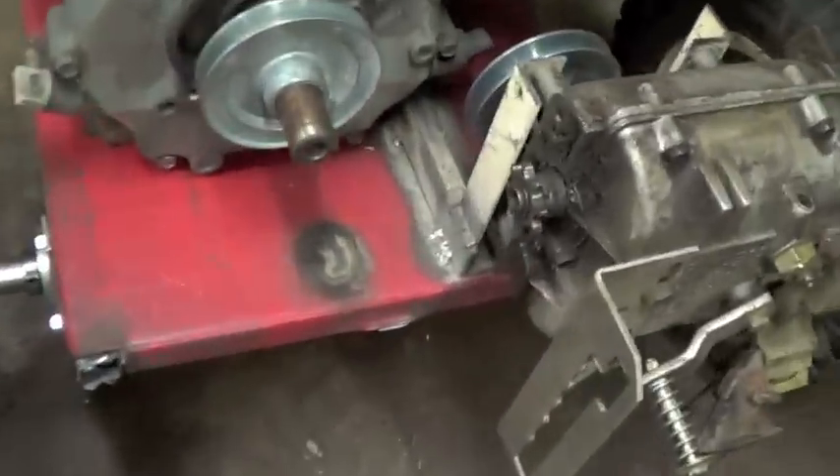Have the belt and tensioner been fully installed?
No.